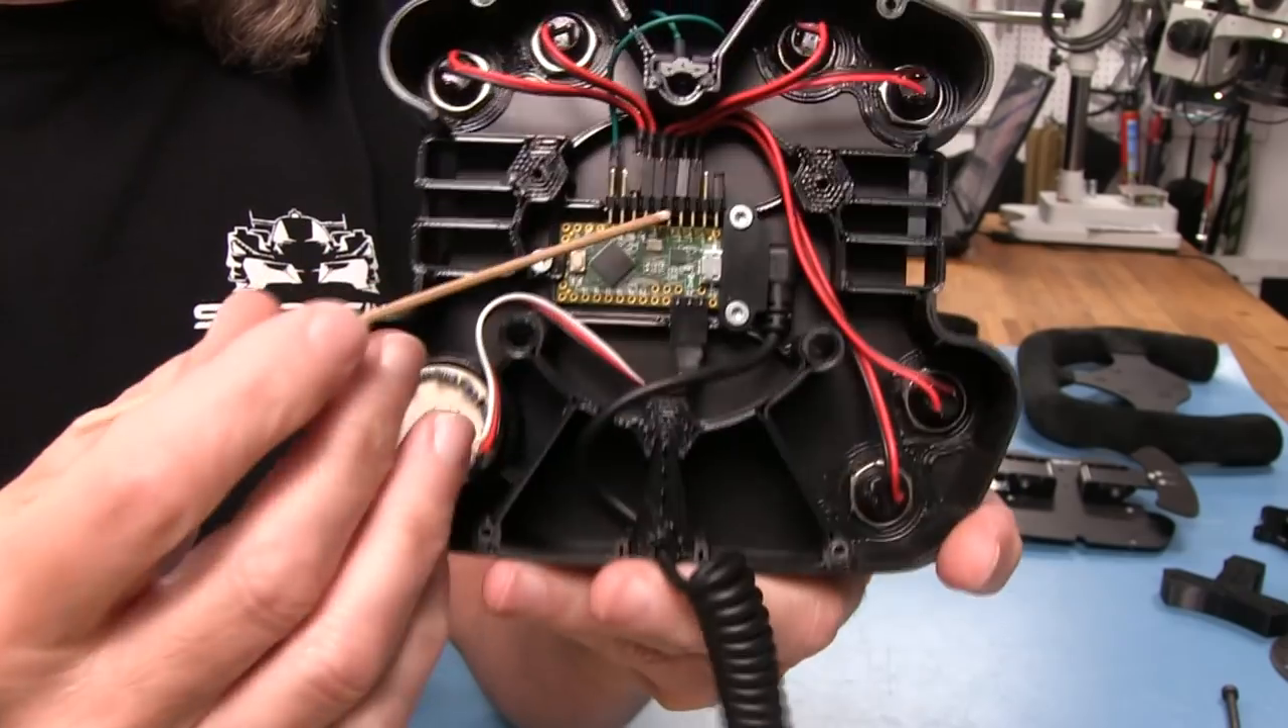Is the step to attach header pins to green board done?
Yes.